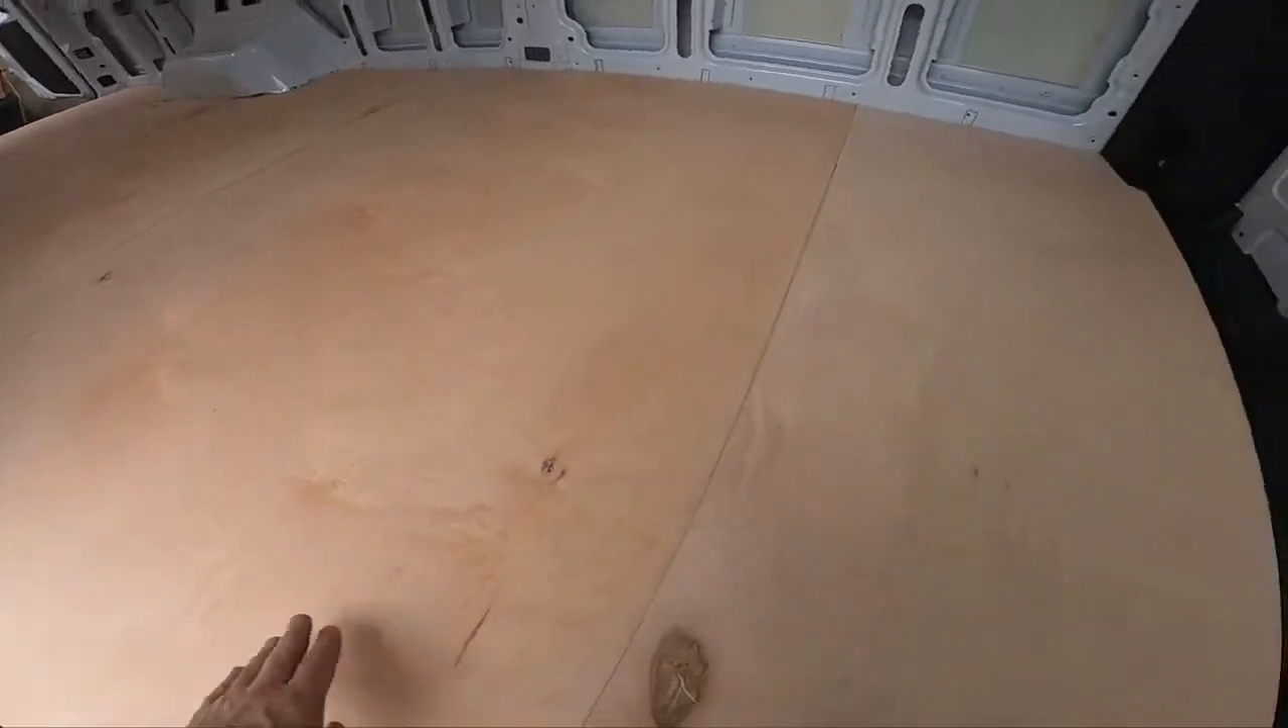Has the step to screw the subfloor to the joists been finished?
No.